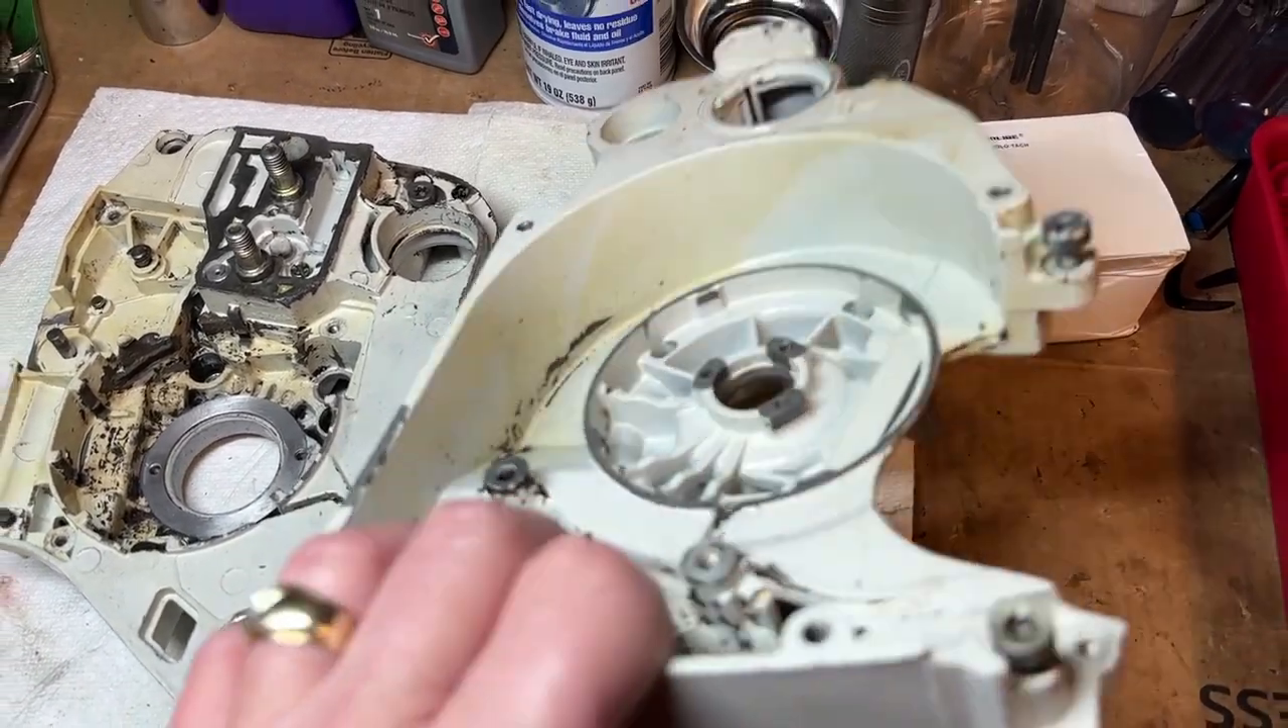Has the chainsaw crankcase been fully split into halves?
Yes.